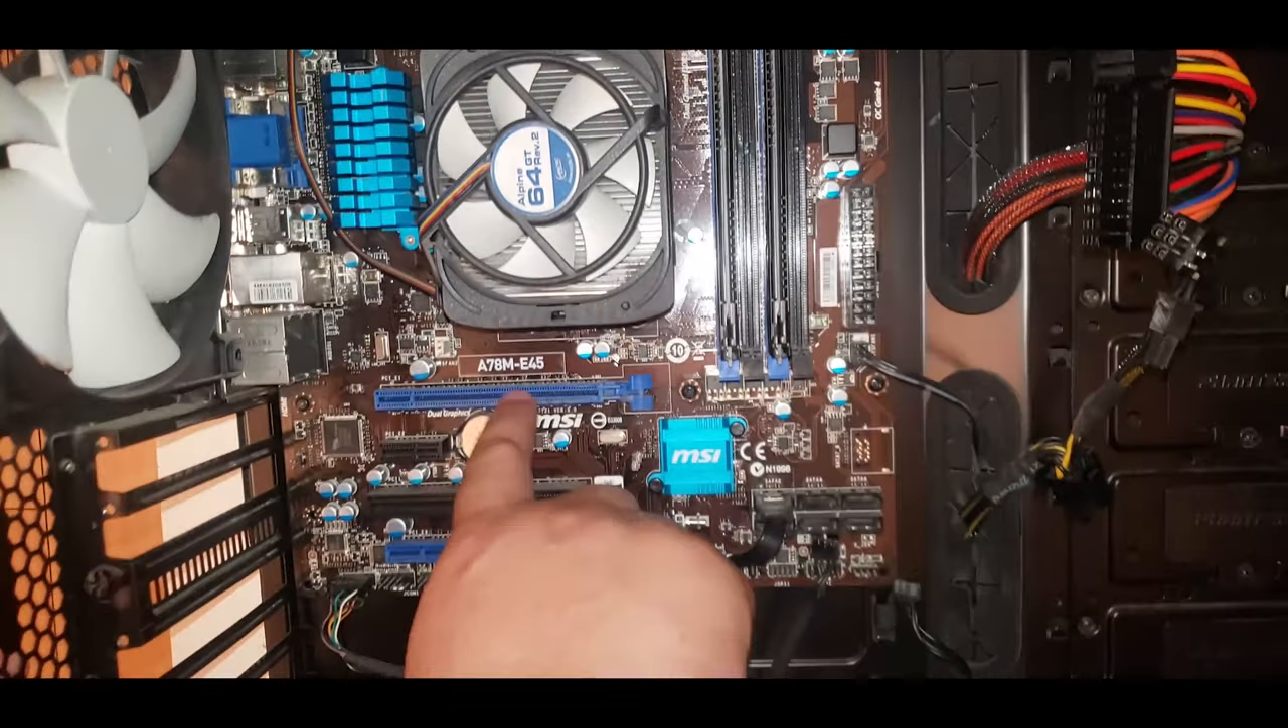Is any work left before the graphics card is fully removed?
No.